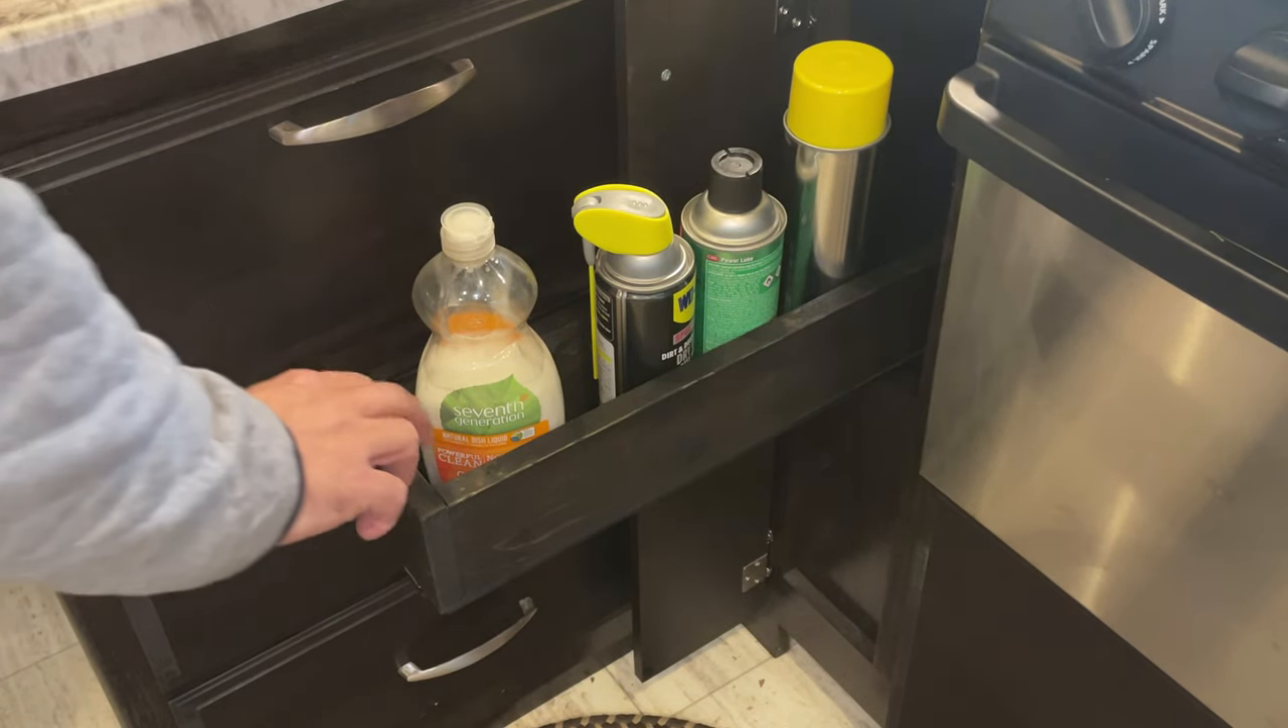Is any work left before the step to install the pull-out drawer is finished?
No.